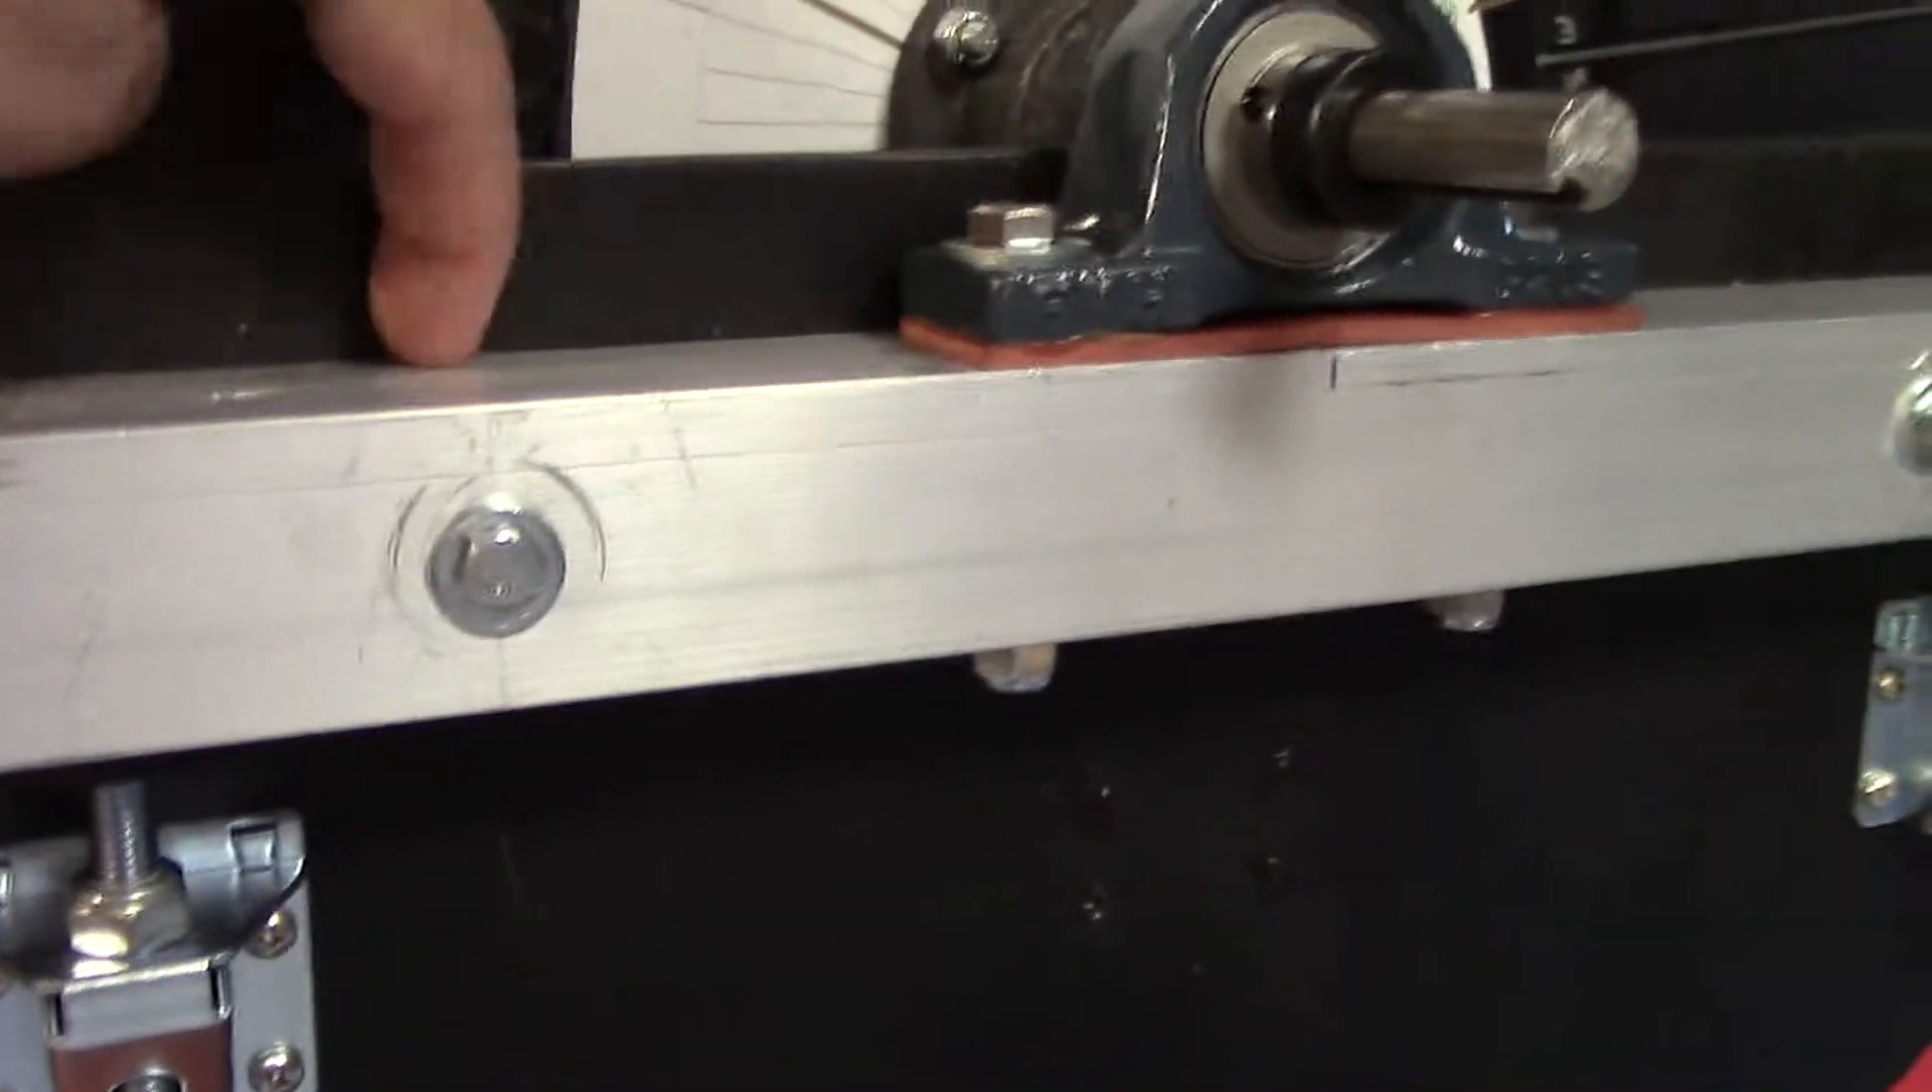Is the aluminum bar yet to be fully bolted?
No.